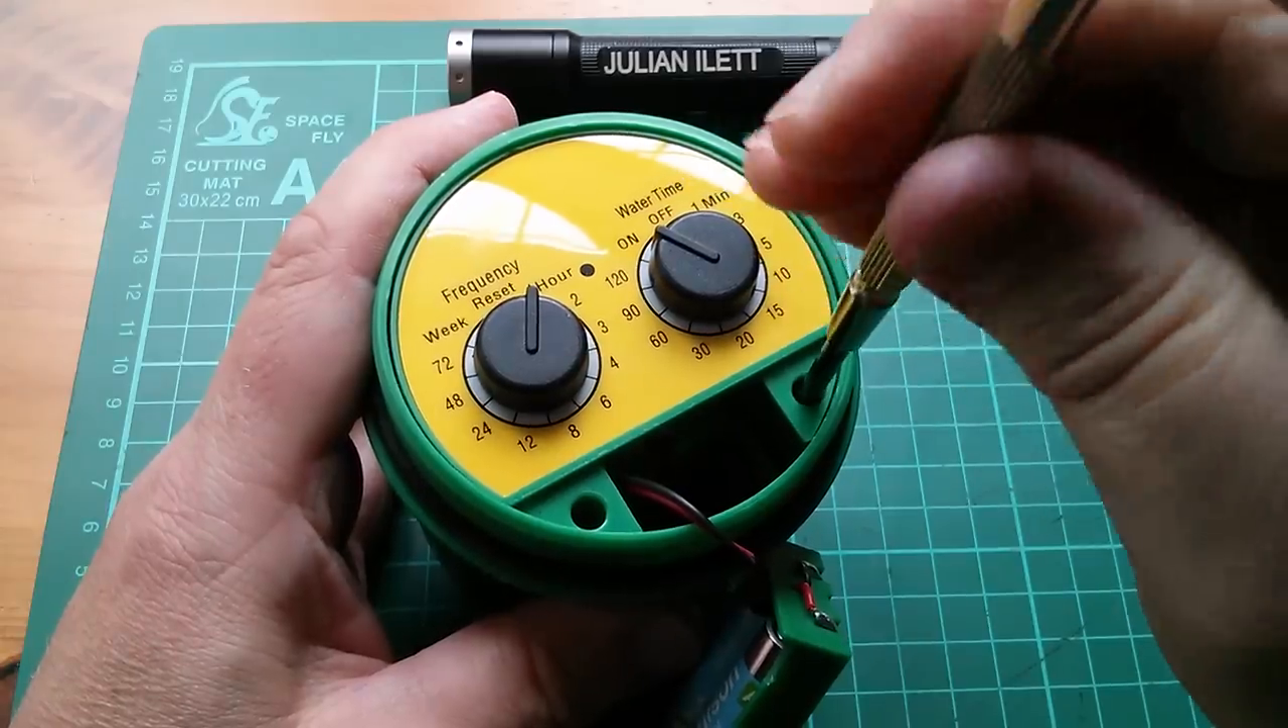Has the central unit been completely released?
No.